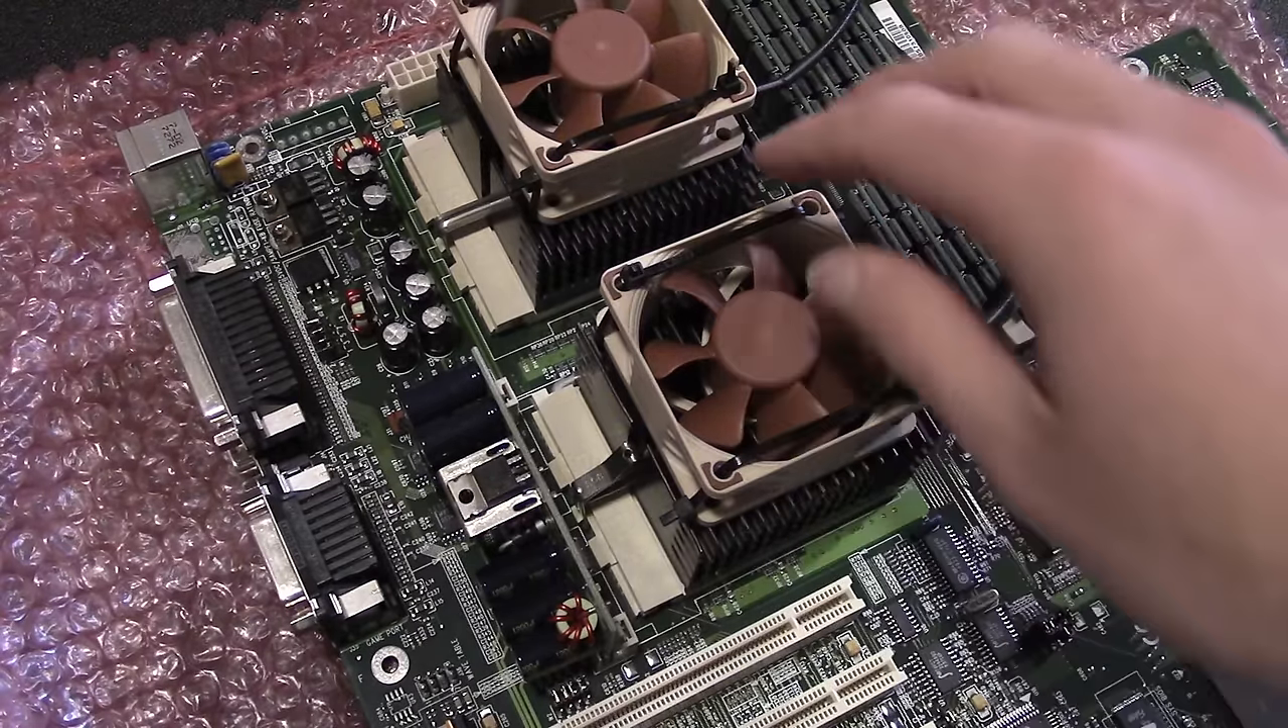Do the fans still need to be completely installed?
No.